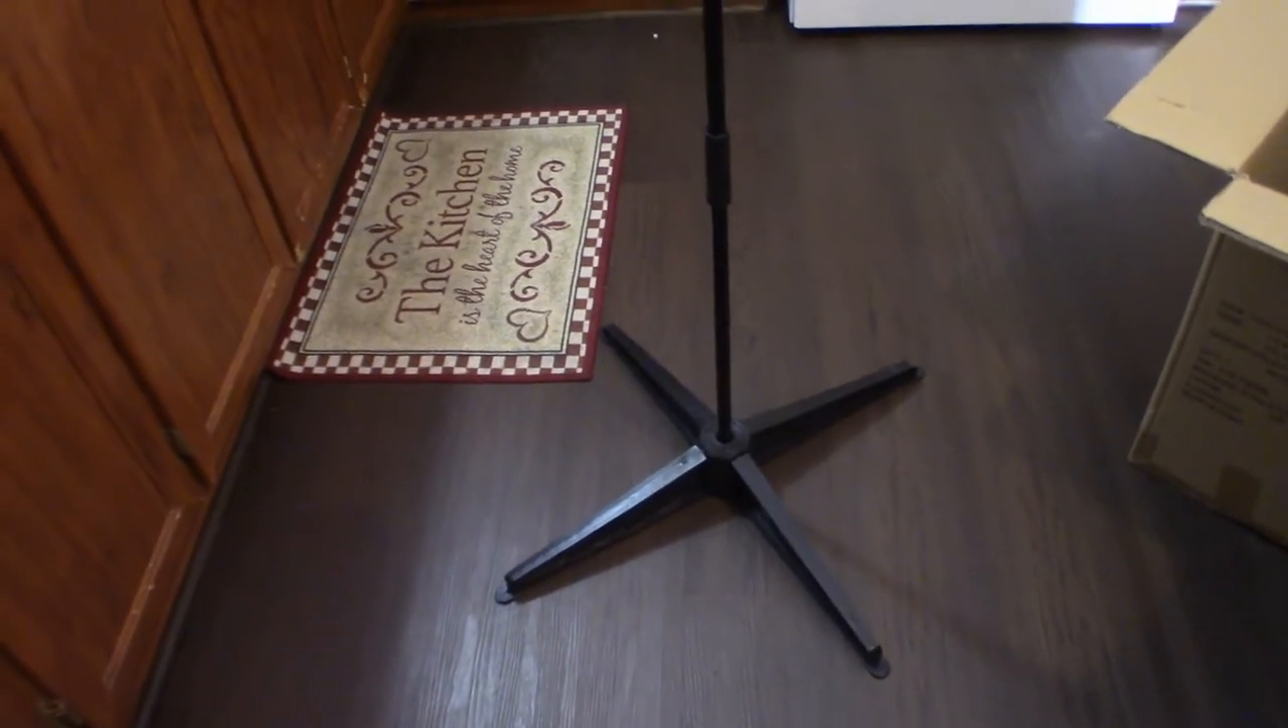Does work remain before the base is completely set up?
No.